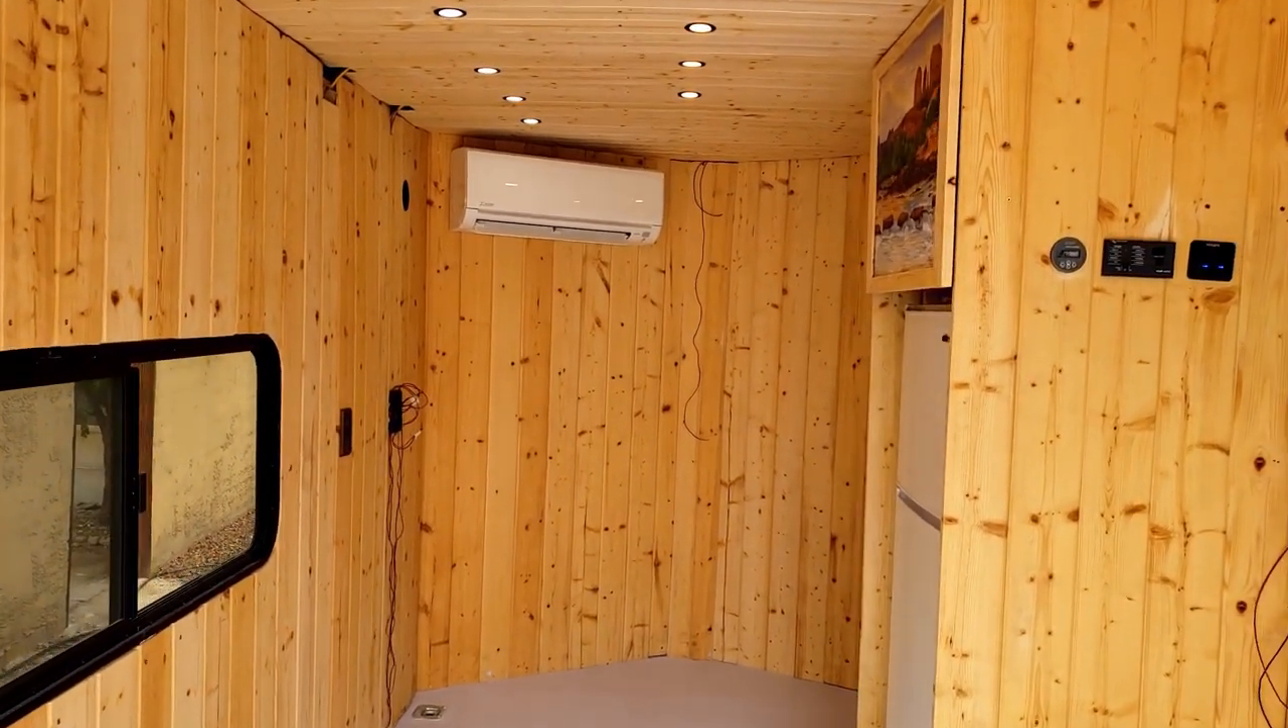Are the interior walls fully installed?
Yes.